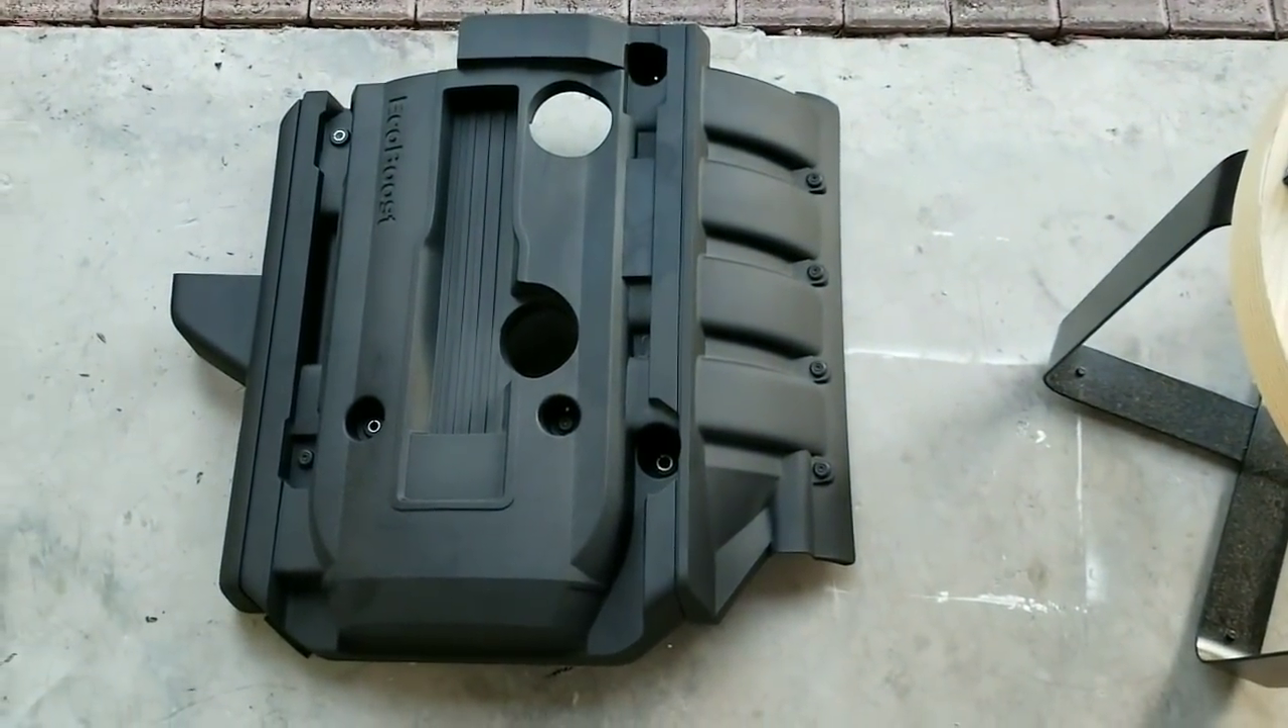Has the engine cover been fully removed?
Yes.